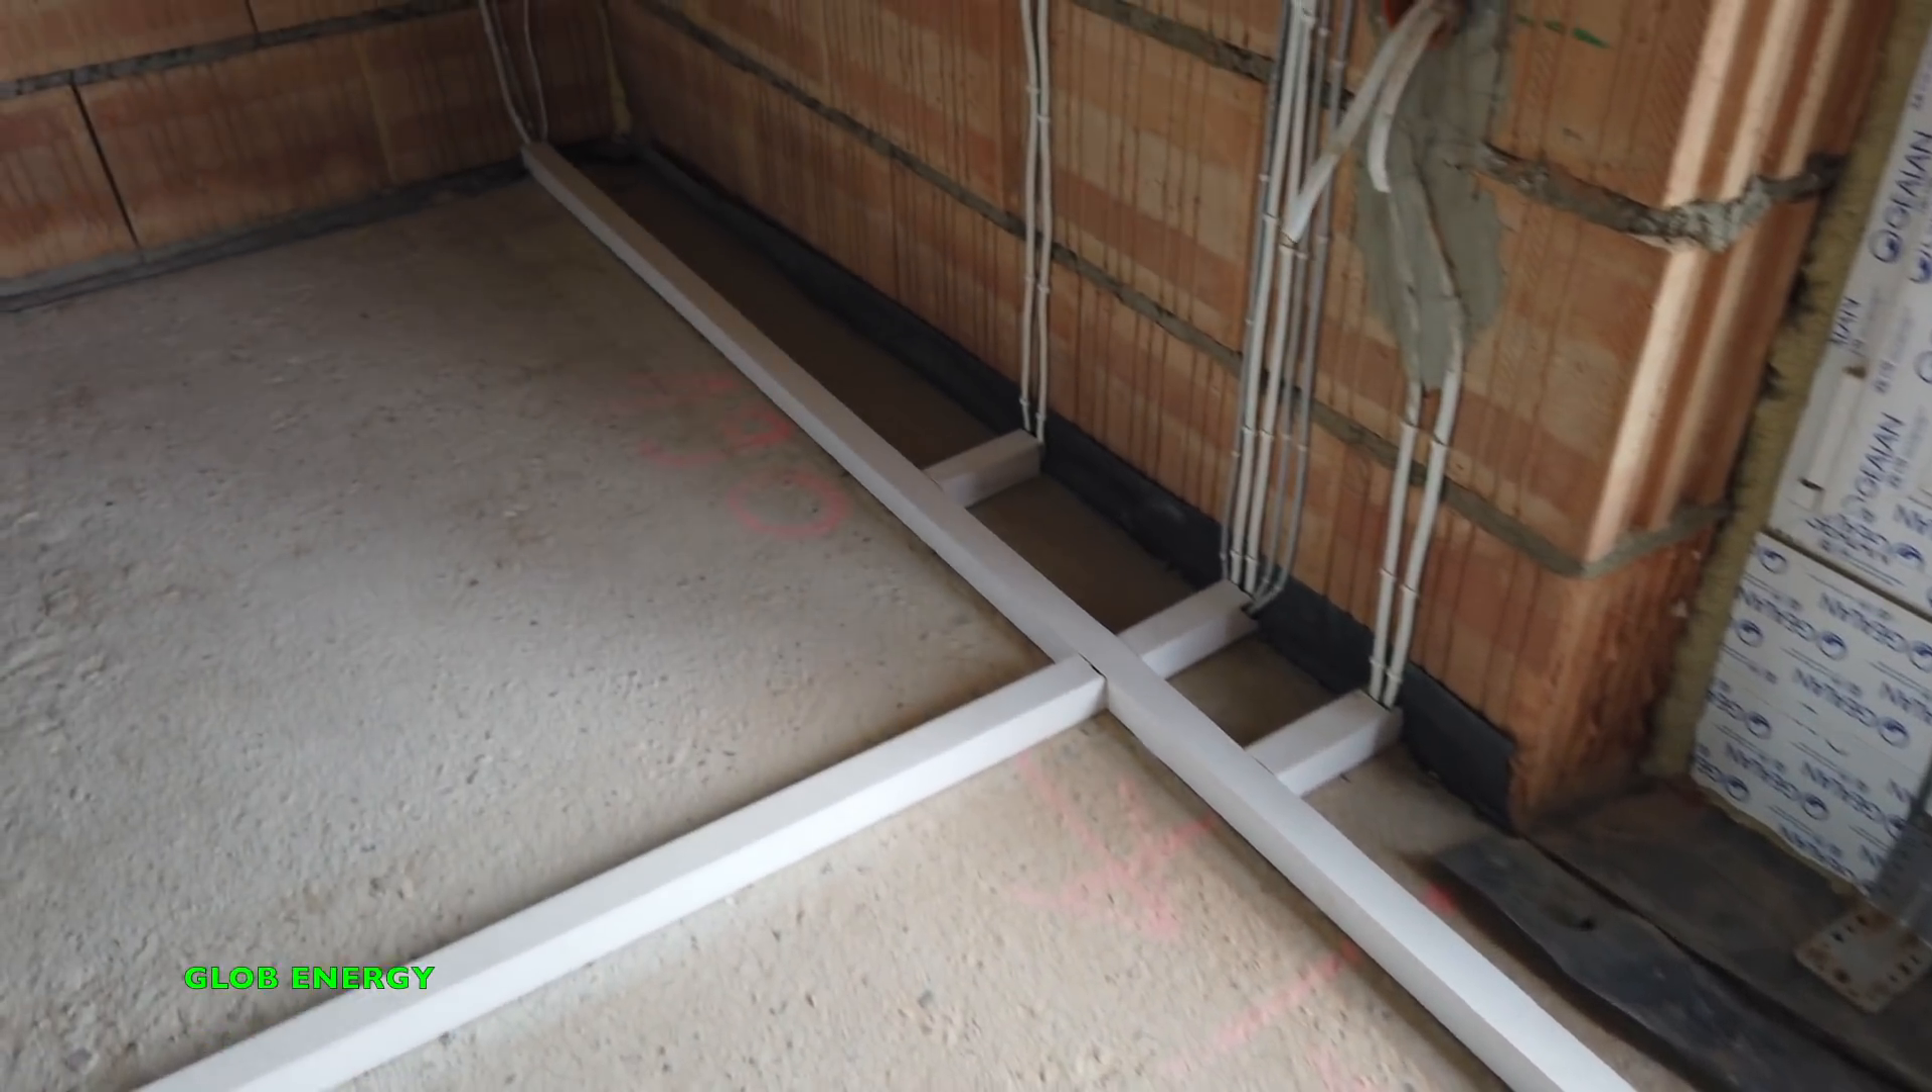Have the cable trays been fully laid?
Yes.